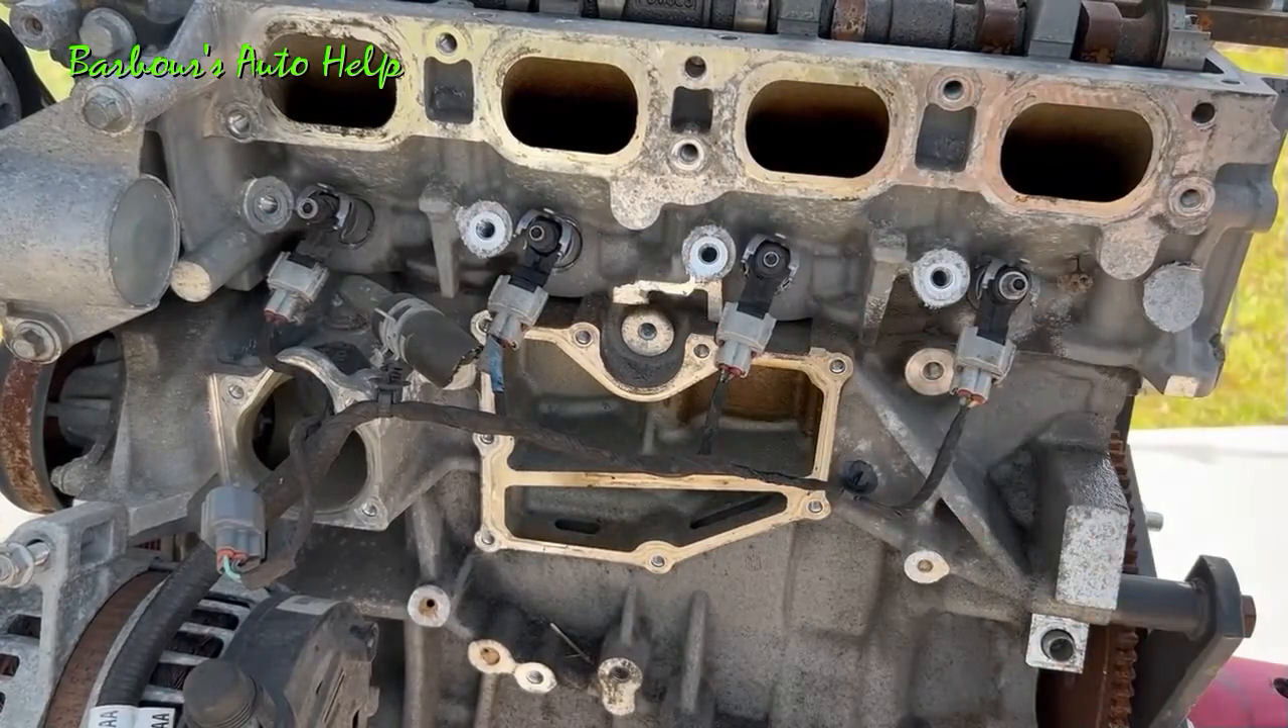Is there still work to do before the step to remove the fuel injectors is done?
Yes.